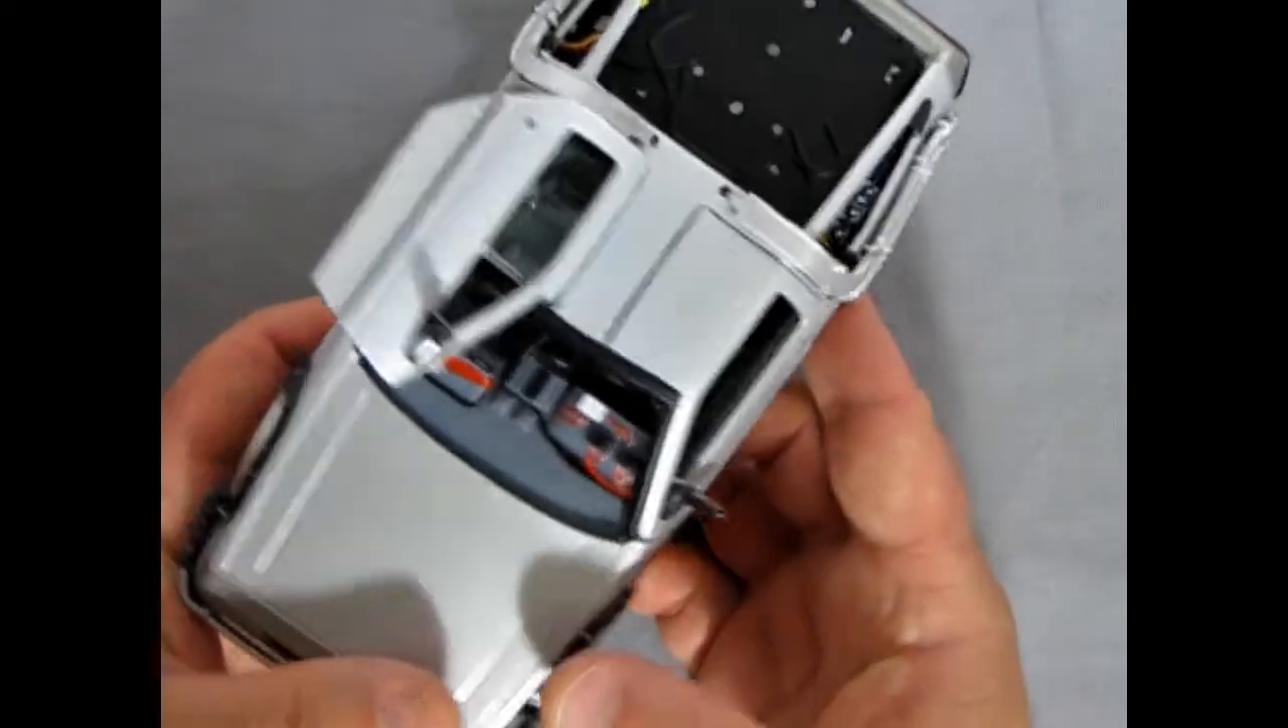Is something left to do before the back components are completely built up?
Yes.